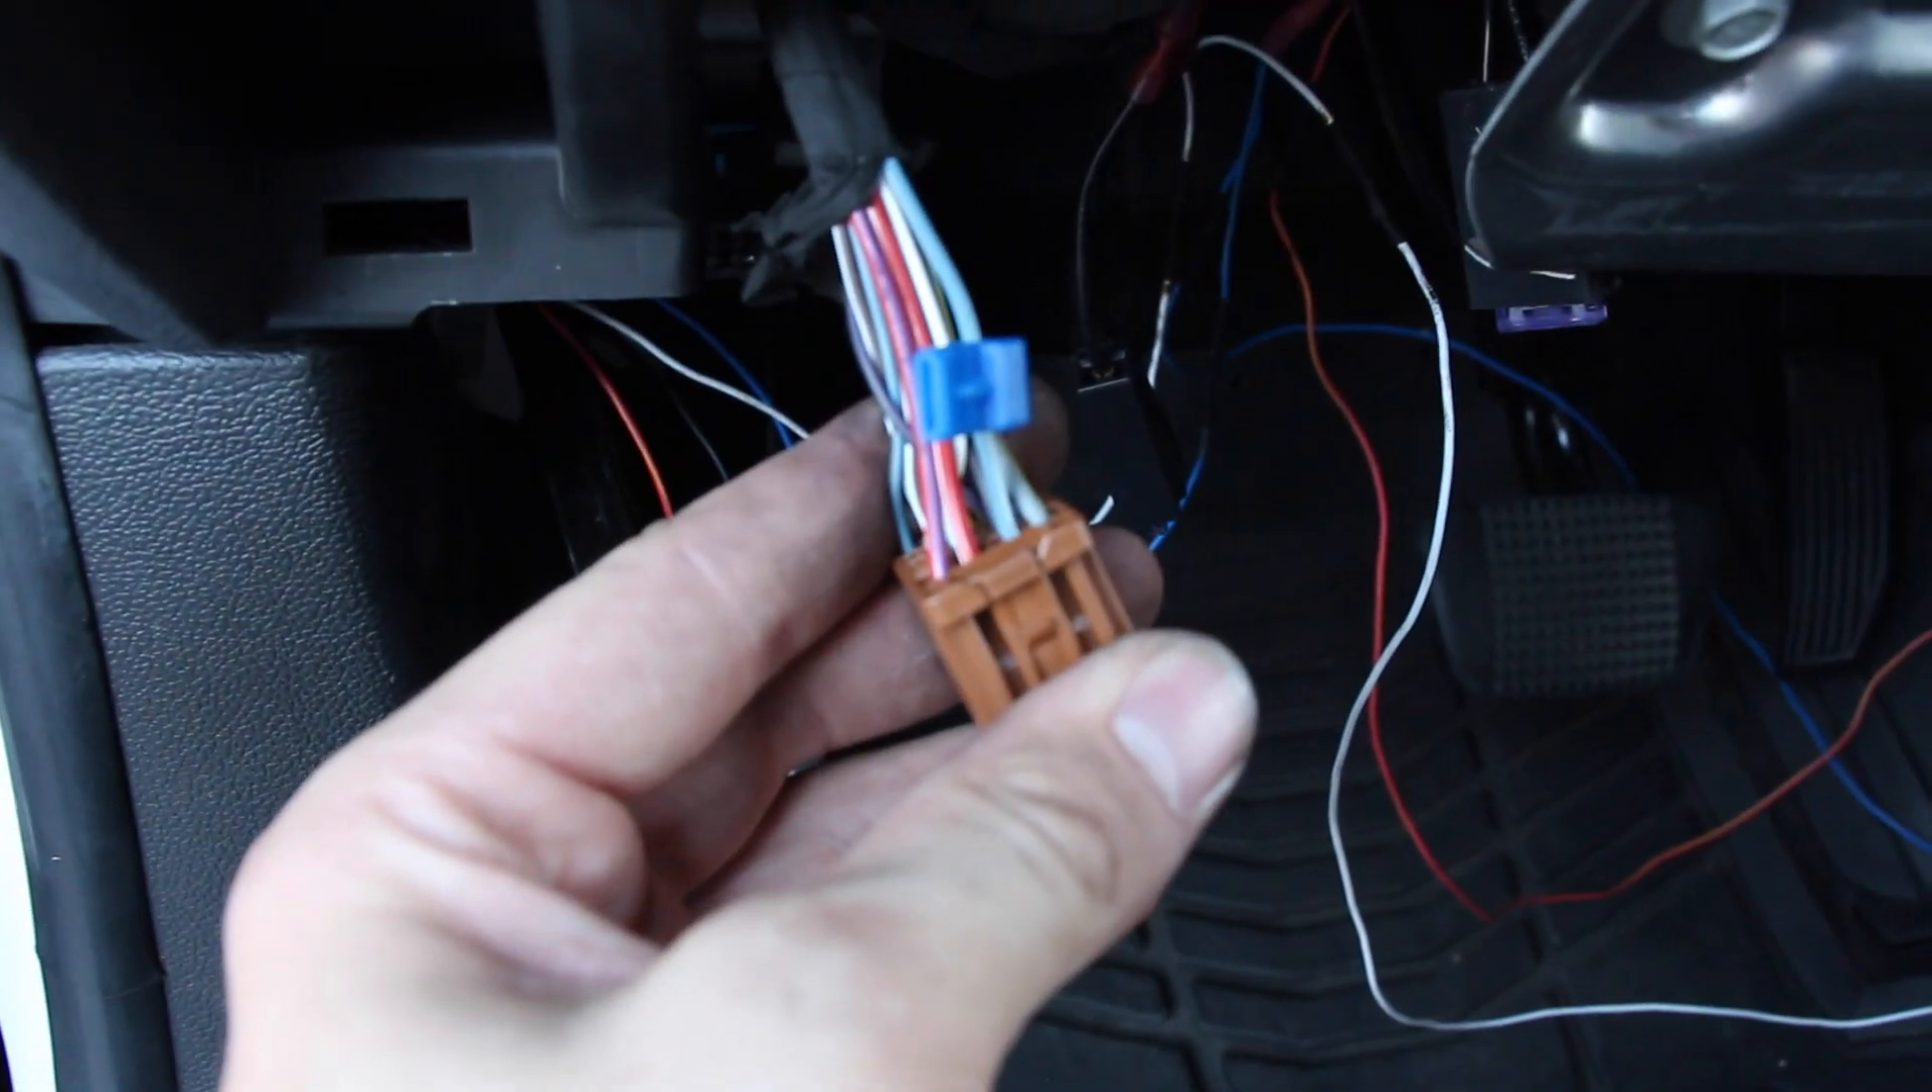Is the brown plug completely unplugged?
Yes.